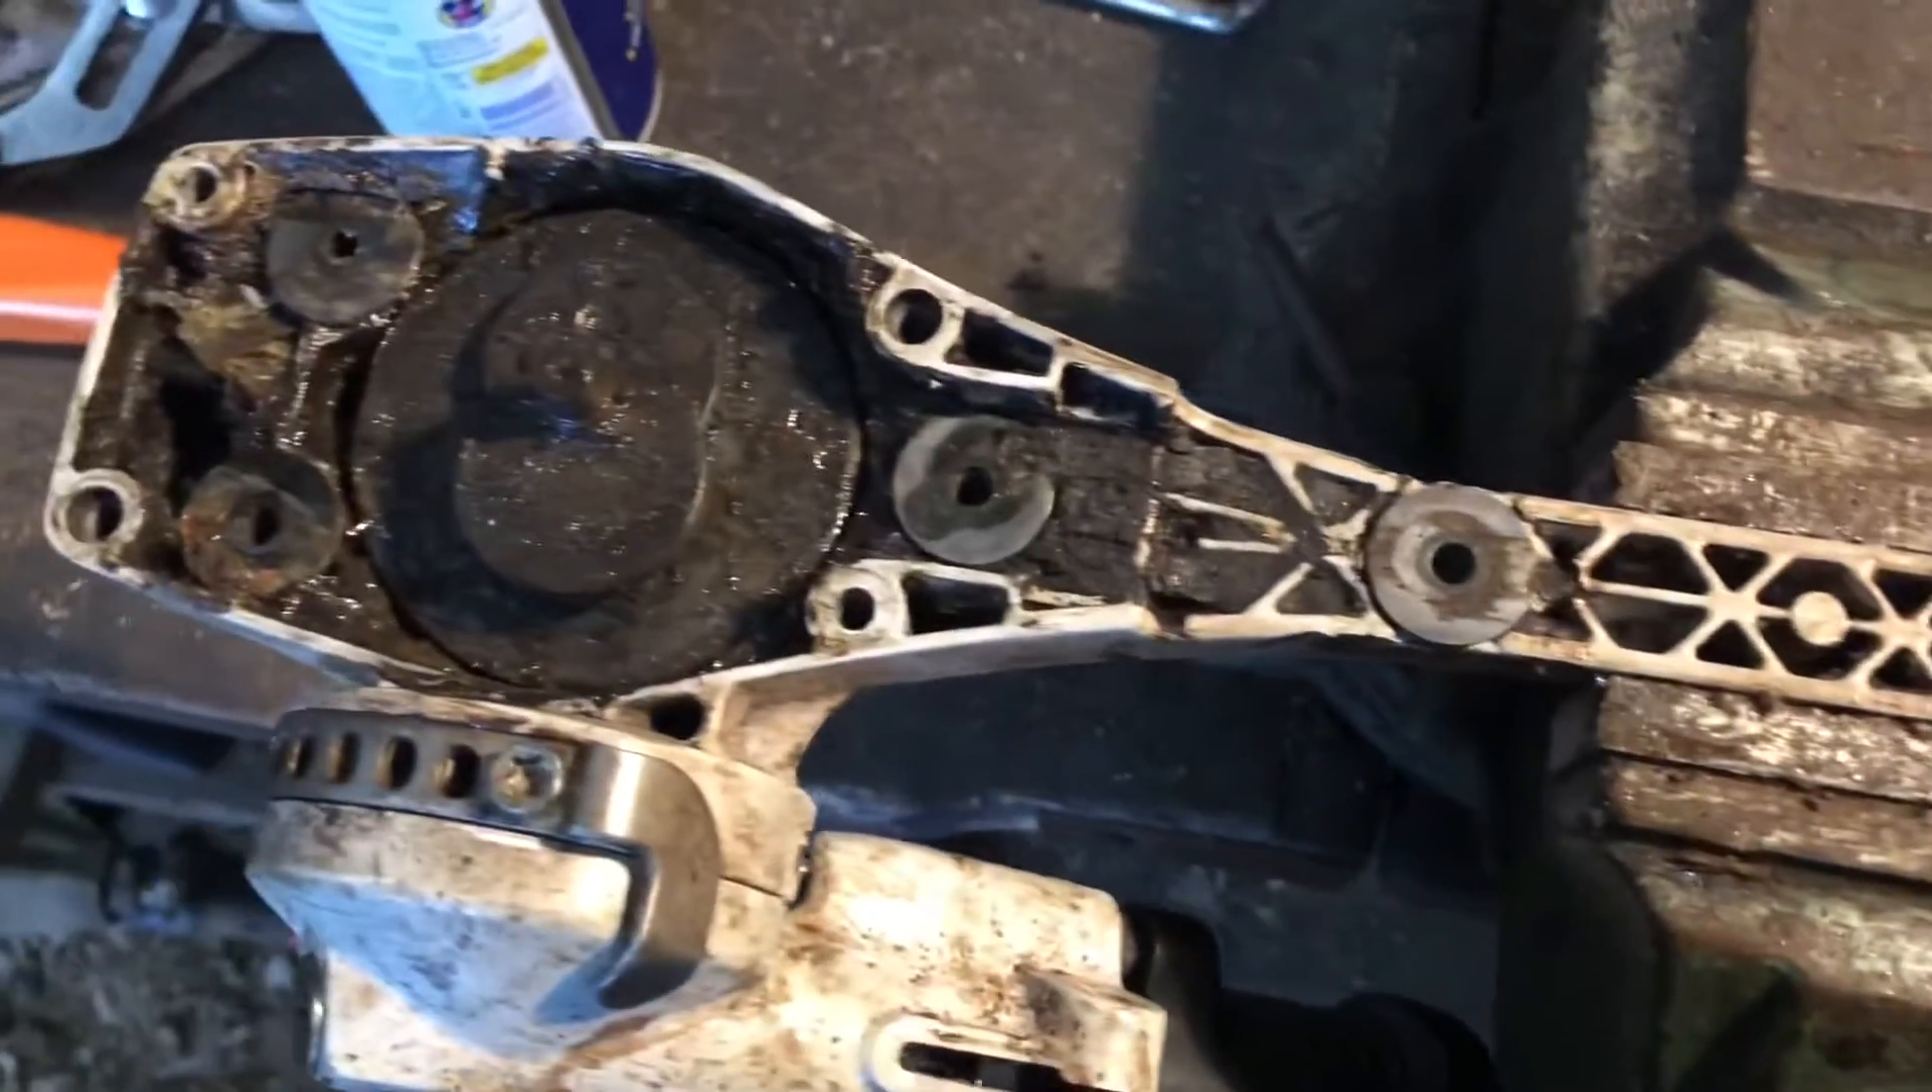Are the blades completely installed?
No.